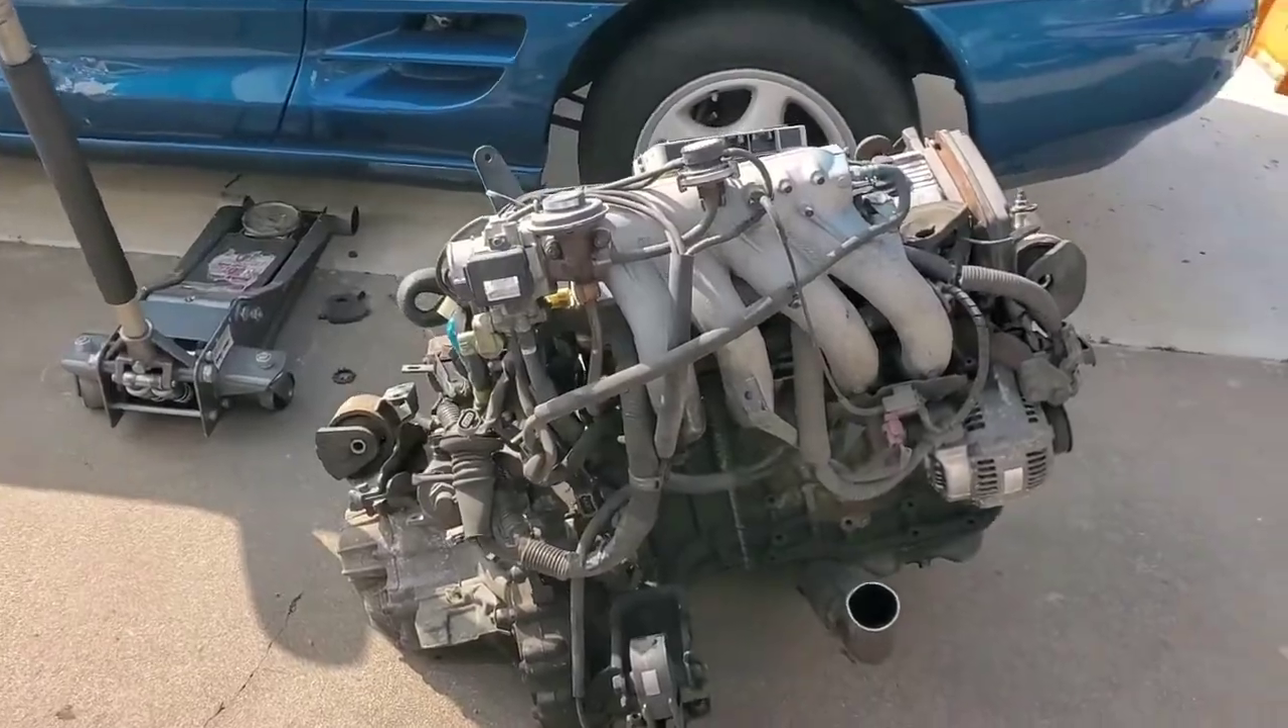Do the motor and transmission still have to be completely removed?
No.